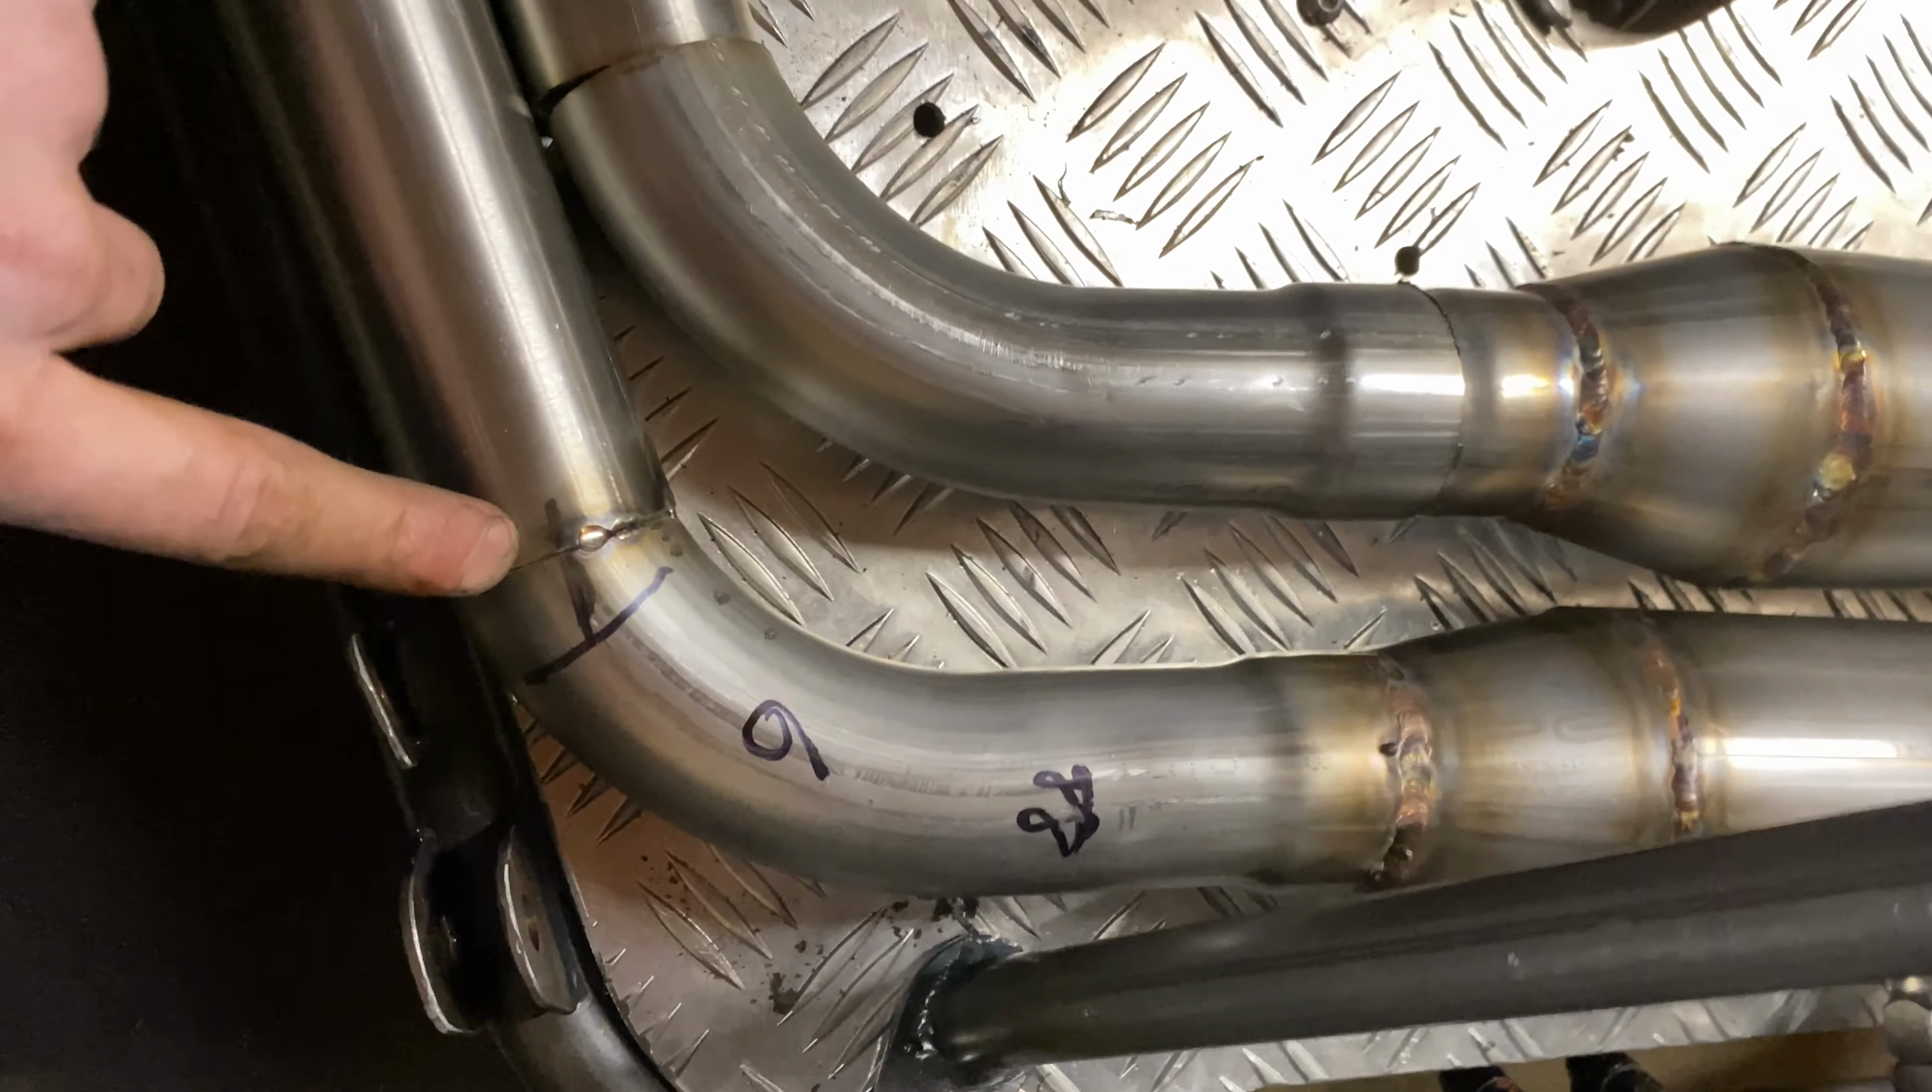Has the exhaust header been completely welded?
No.